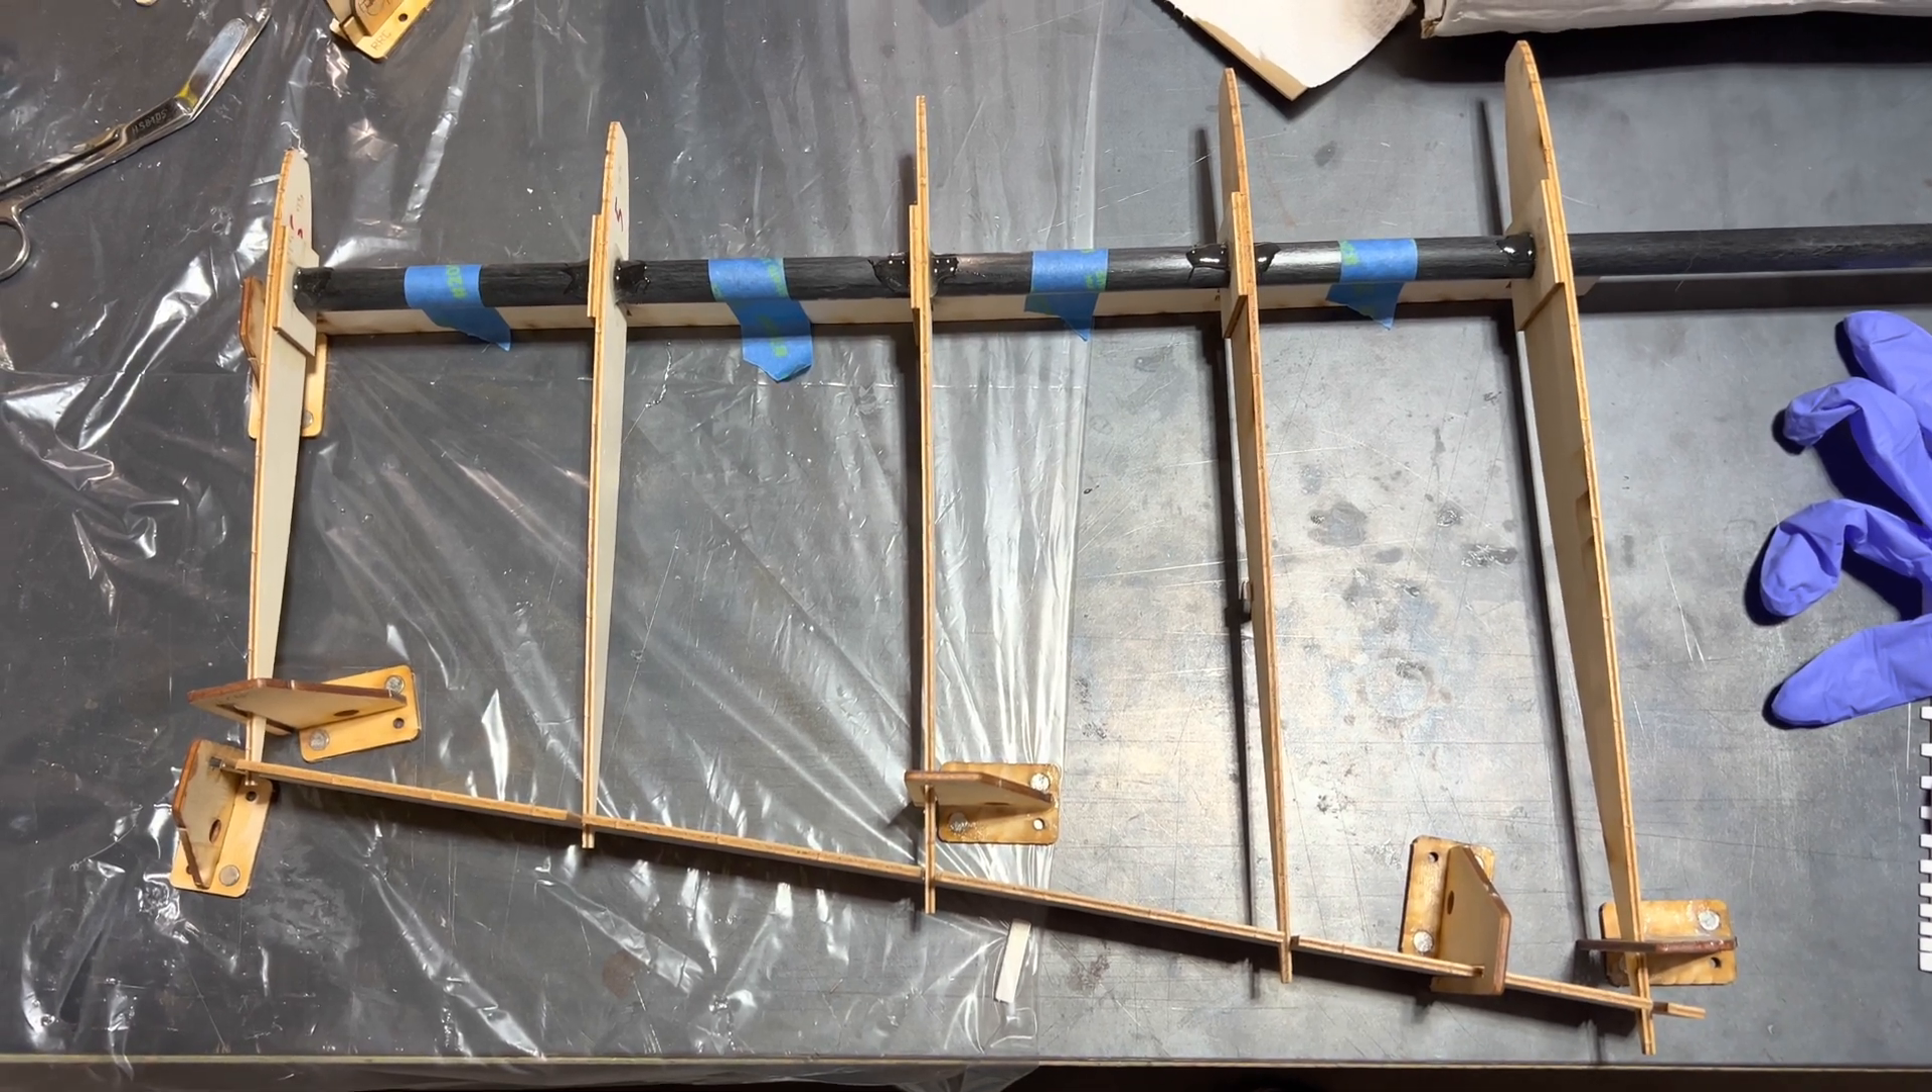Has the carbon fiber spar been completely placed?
Yes.